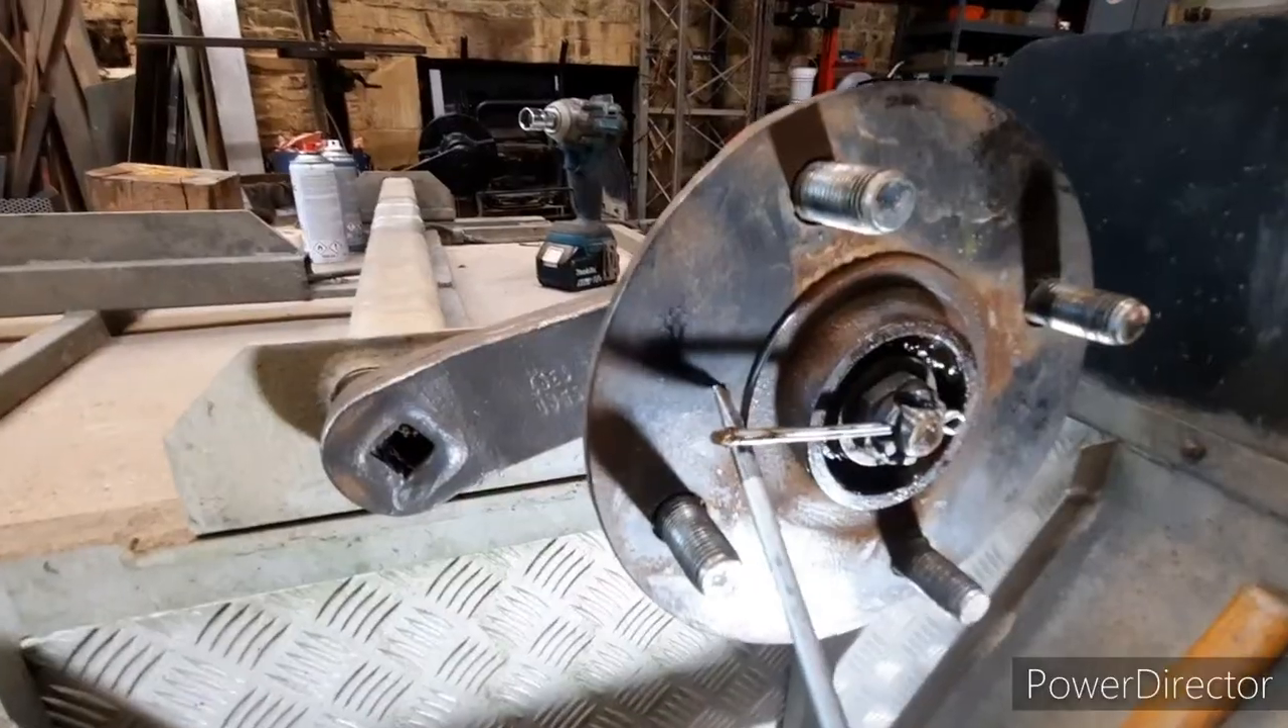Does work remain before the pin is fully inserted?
No.